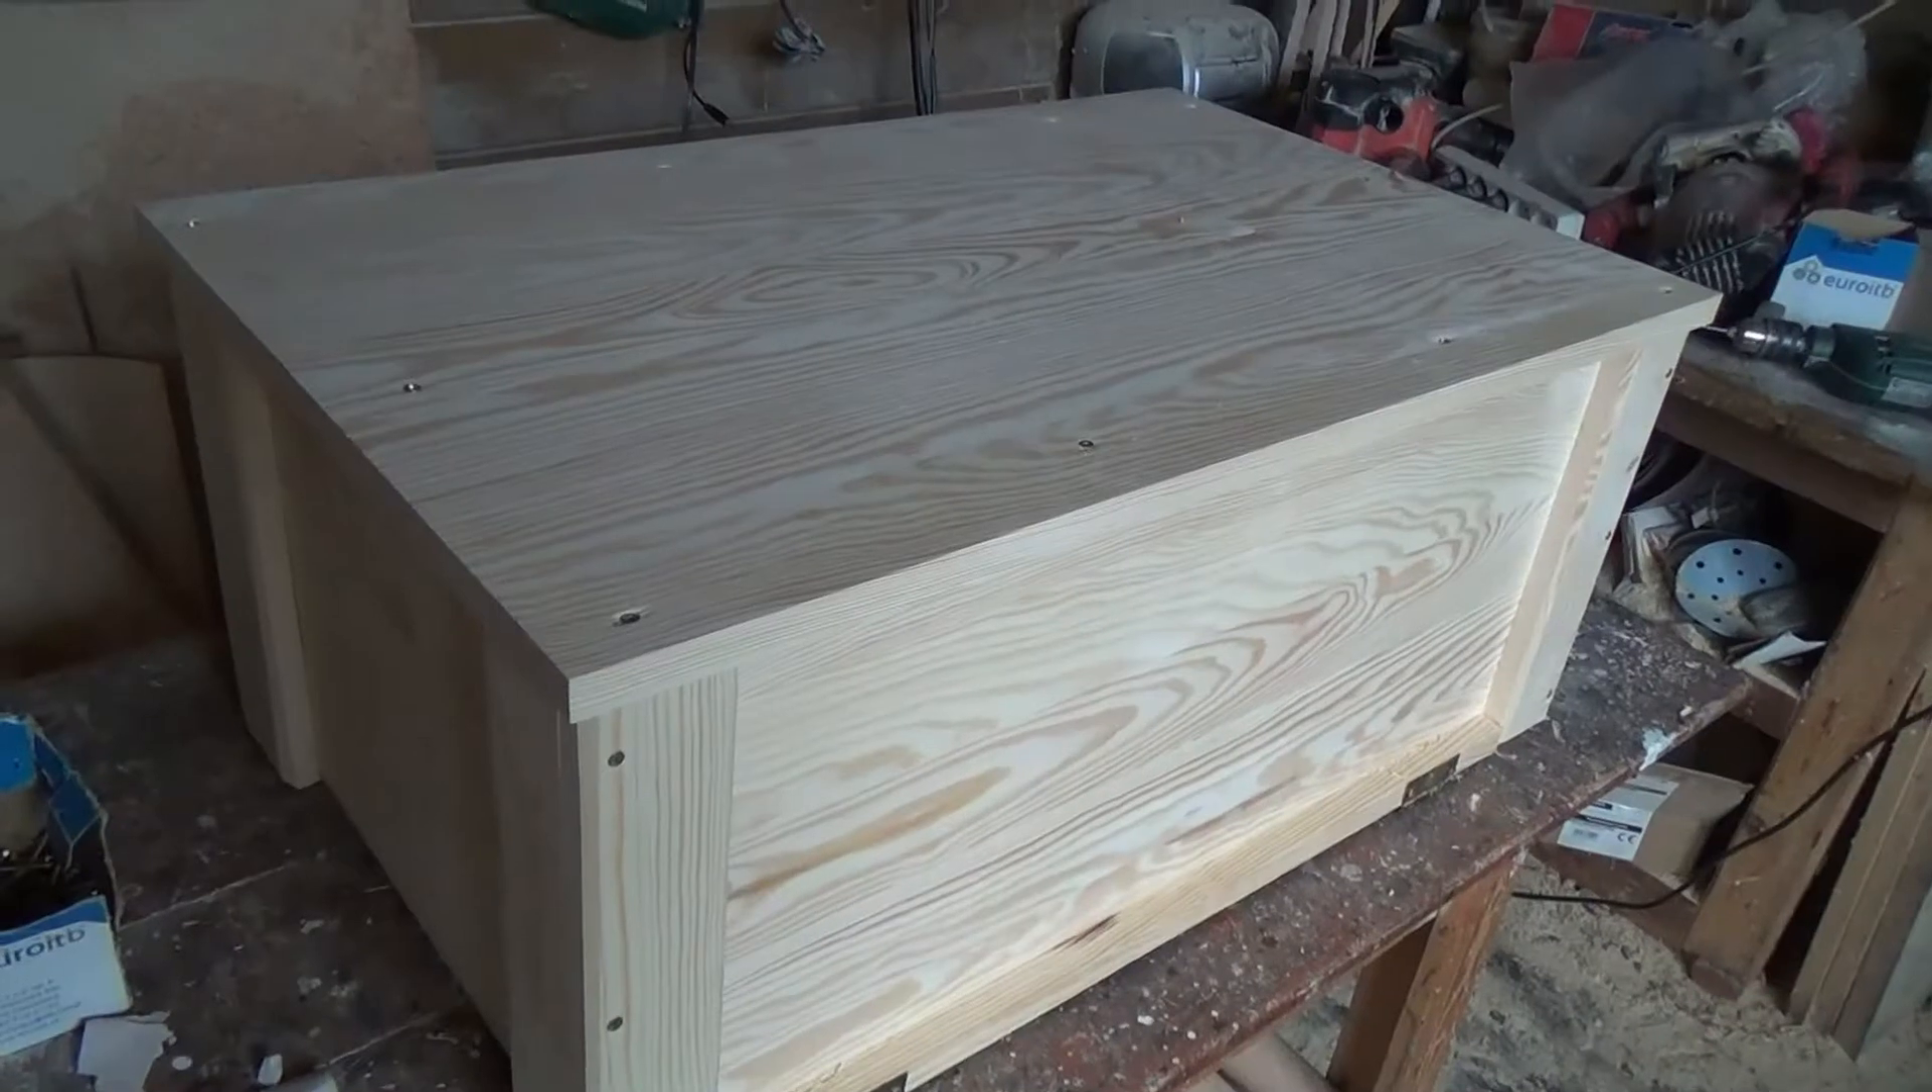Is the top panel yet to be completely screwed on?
No.